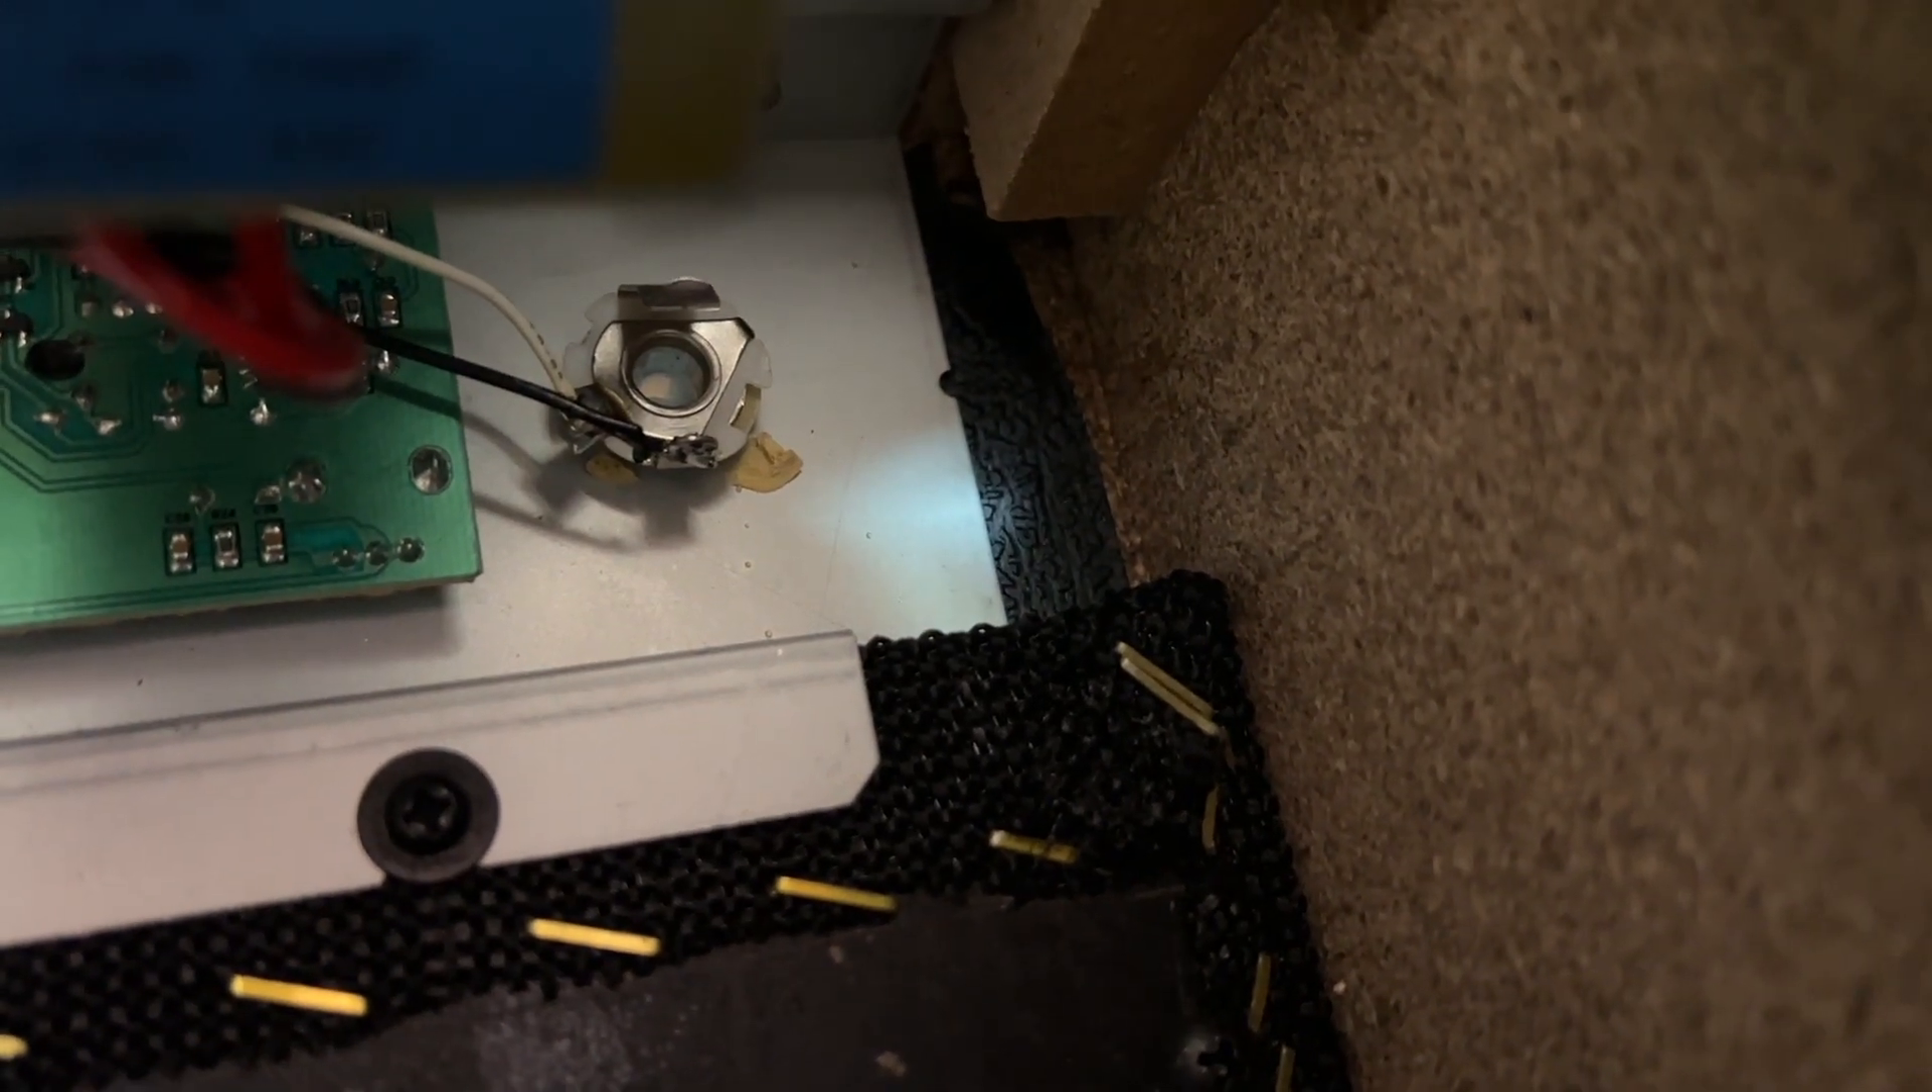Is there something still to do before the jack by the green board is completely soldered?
No.